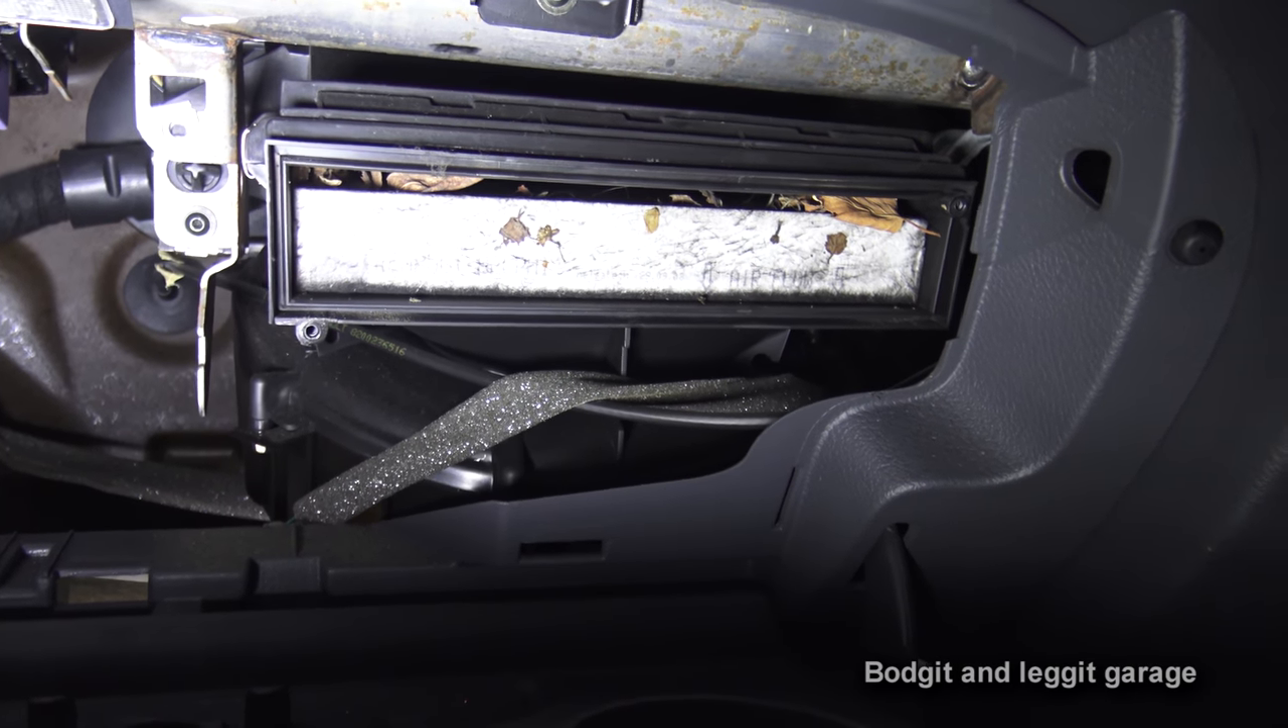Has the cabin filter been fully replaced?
No.